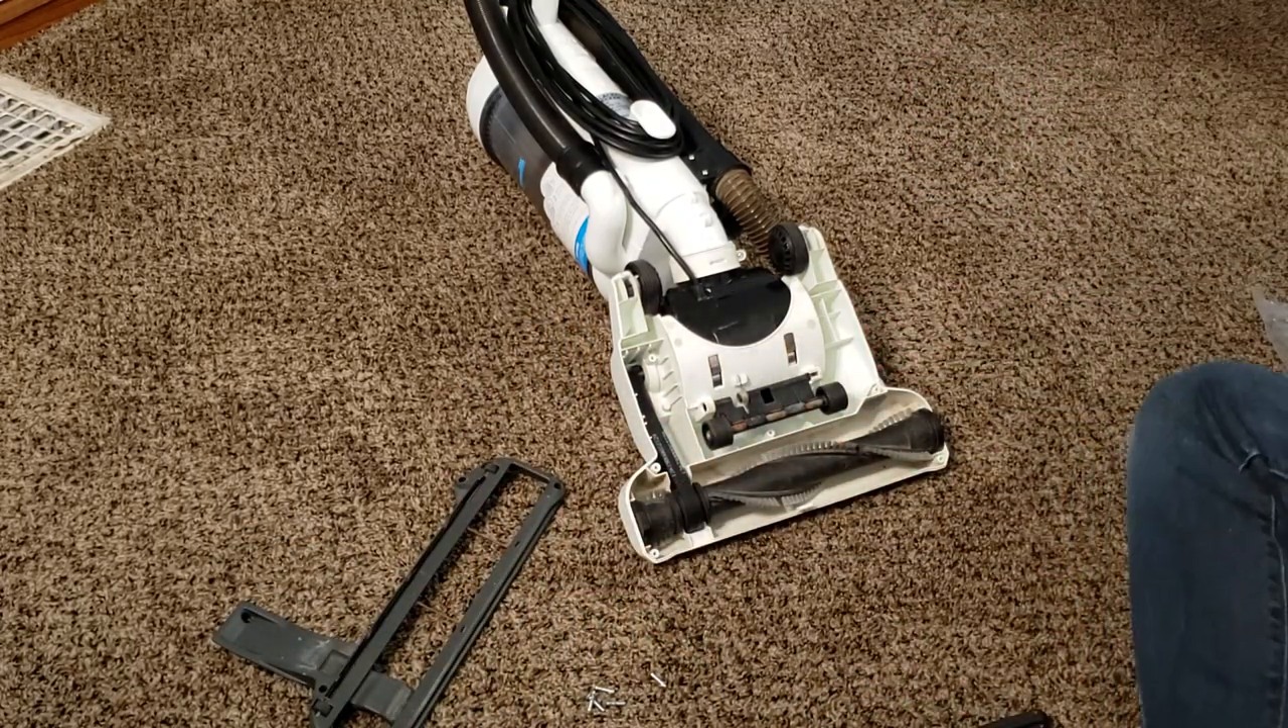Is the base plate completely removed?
Yes.